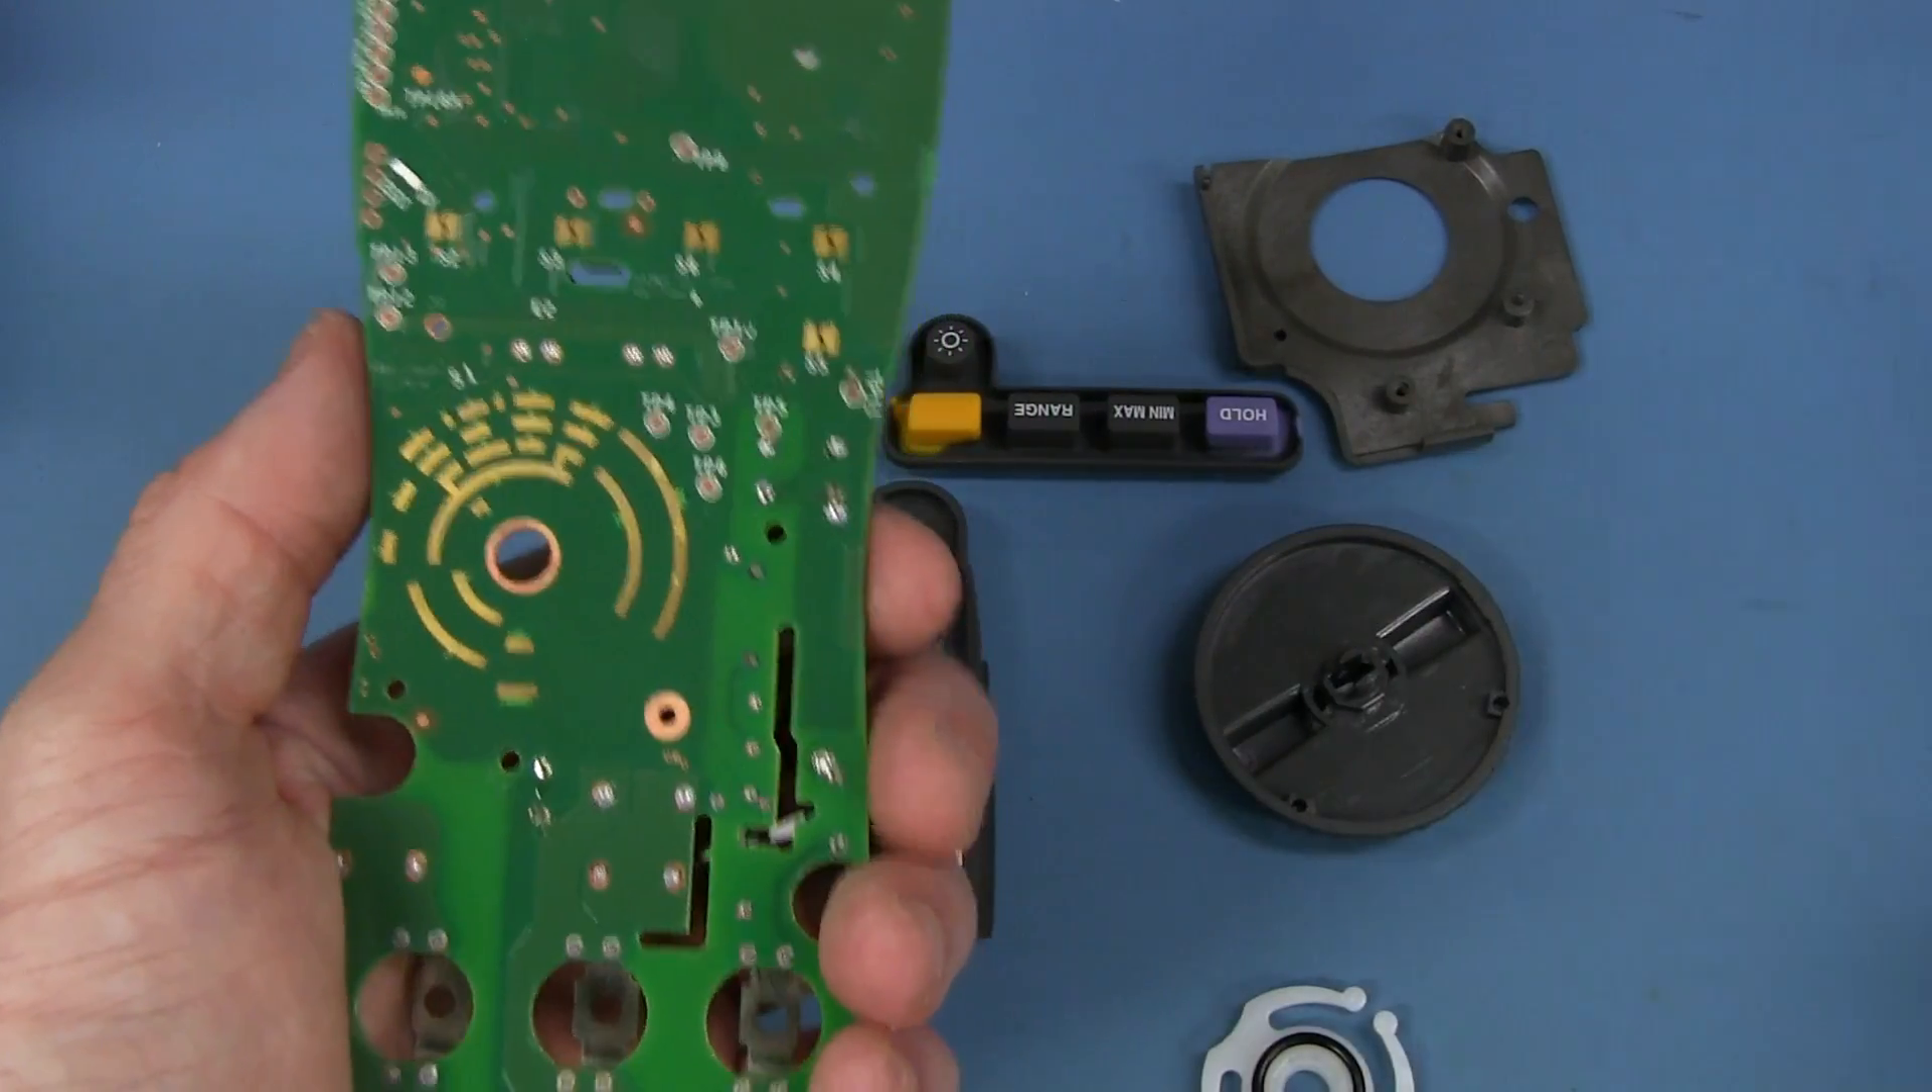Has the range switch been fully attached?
No.